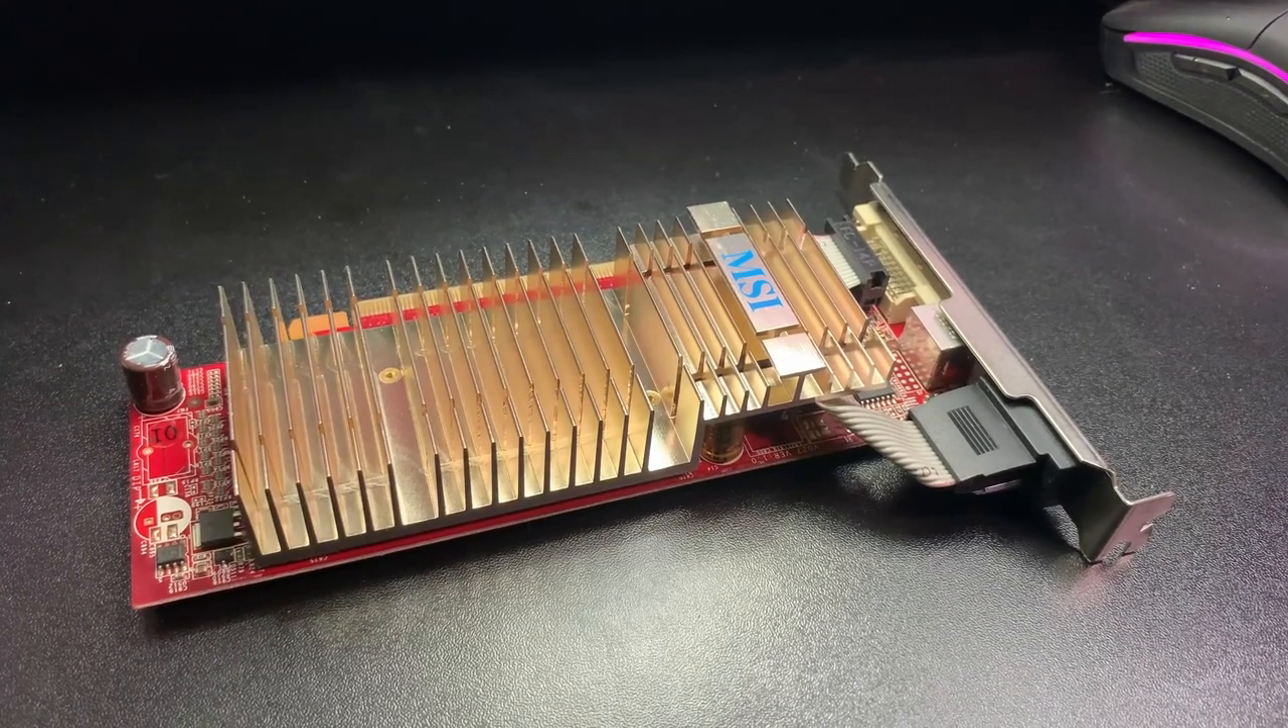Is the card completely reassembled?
Yes.